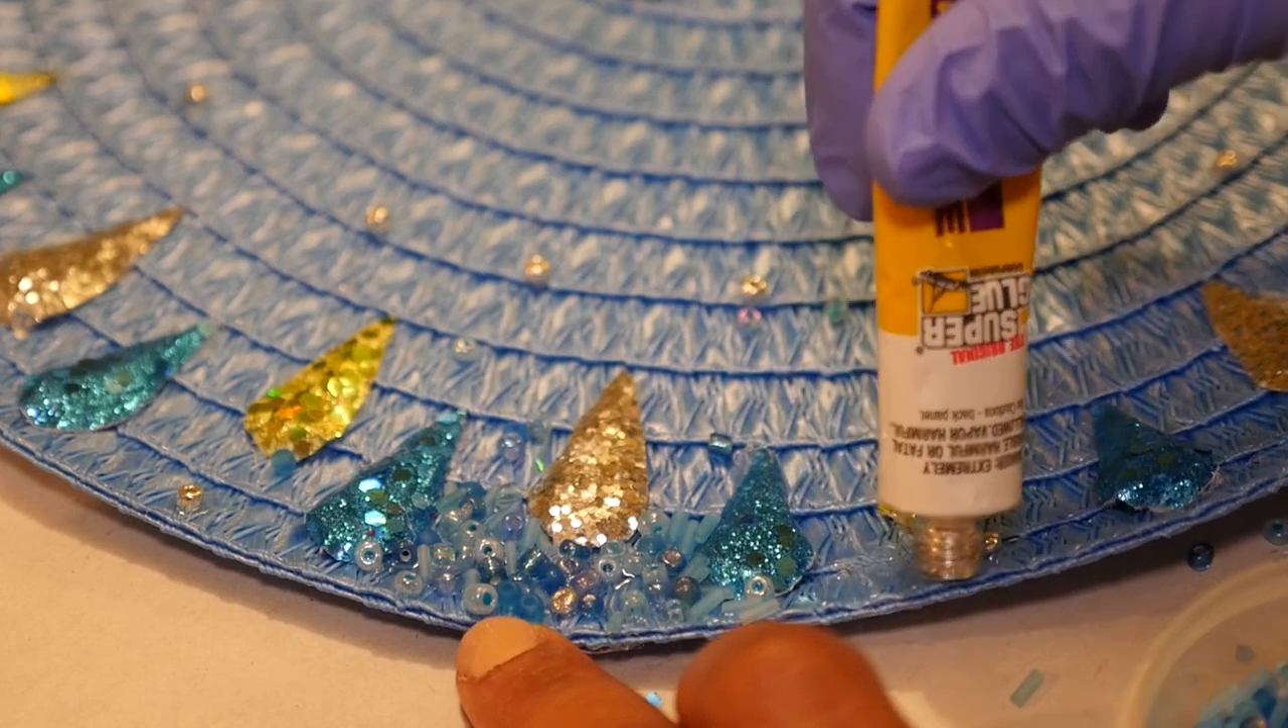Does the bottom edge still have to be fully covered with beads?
Yes.